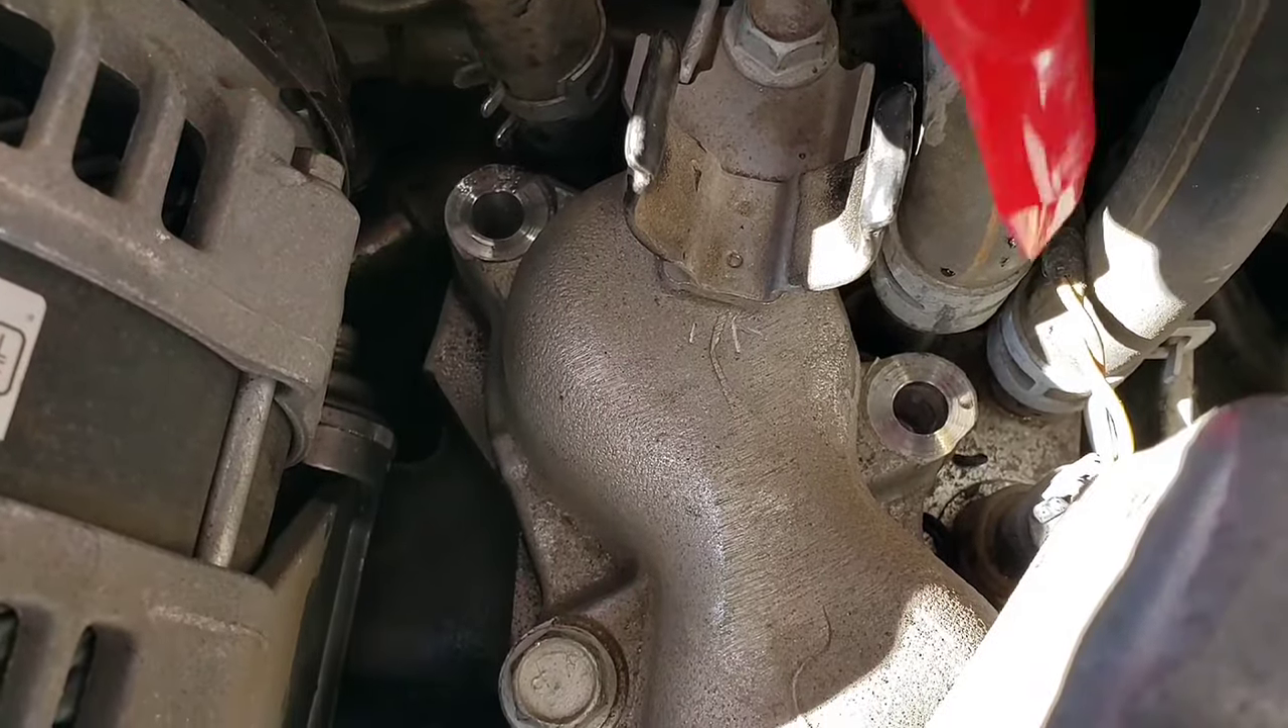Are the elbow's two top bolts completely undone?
Yes.